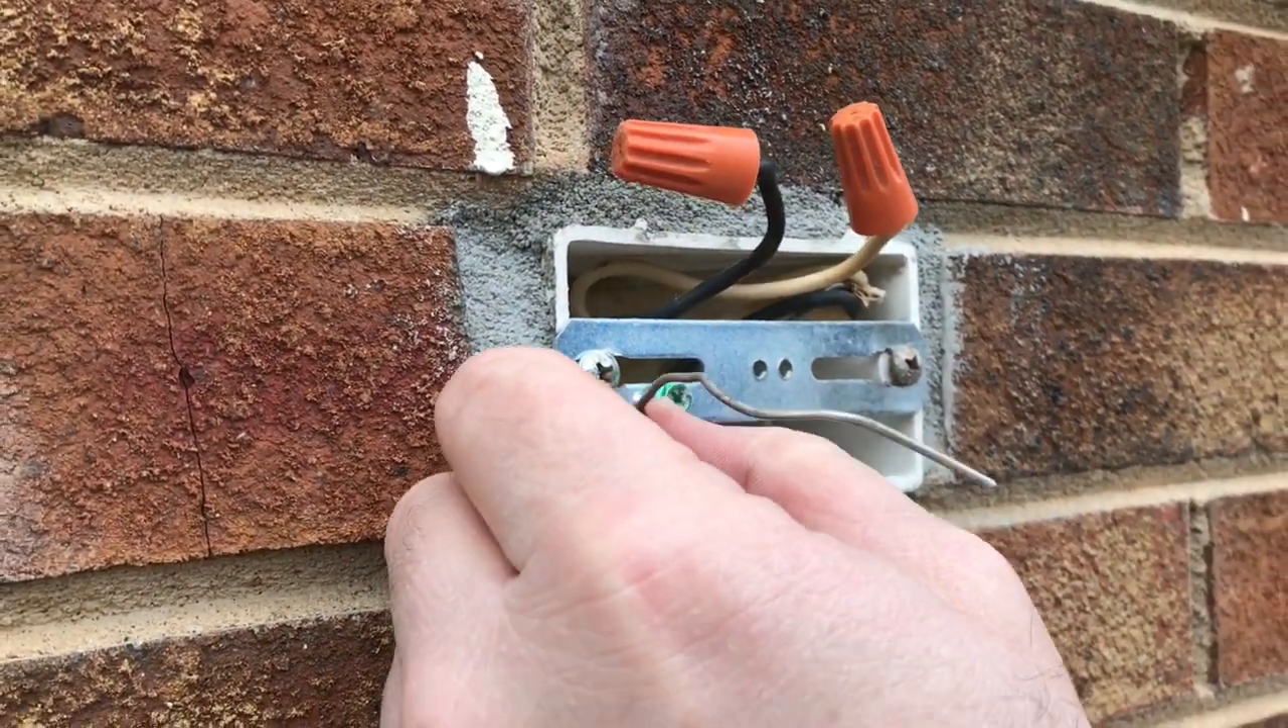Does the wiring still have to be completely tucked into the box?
Yes.